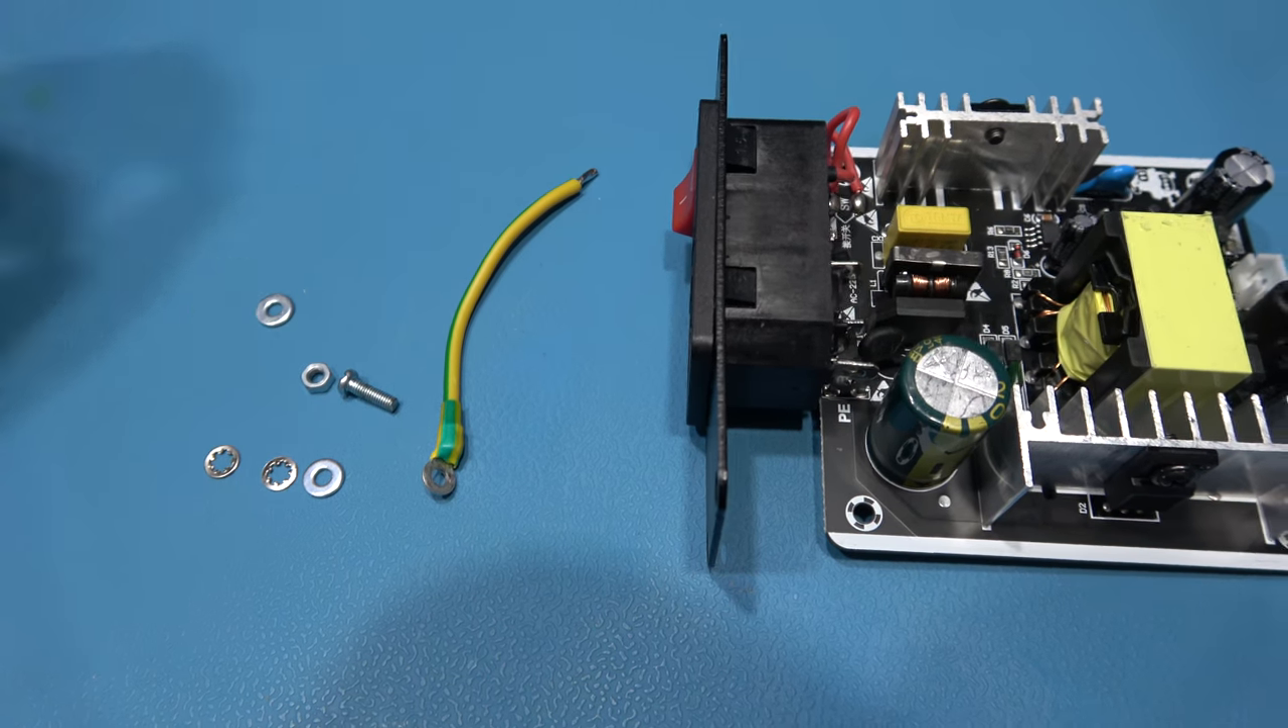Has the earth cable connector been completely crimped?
Yes.